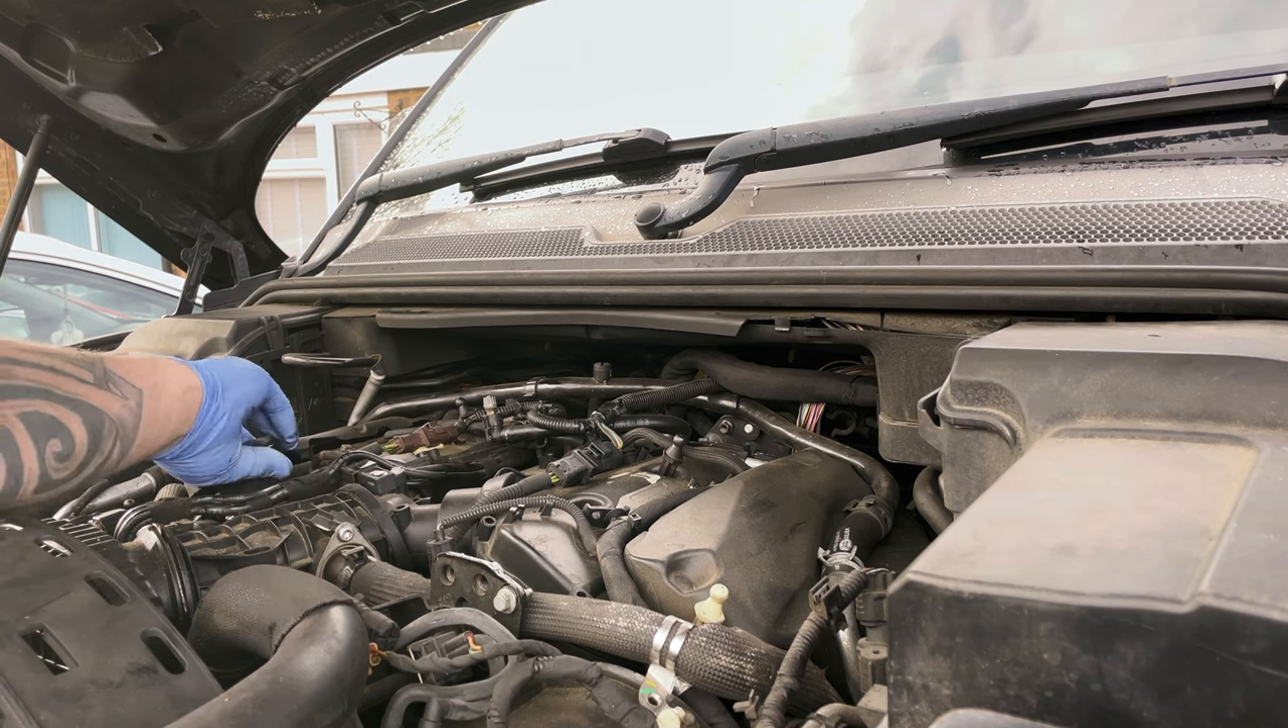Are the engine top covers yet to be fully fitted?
Yes.